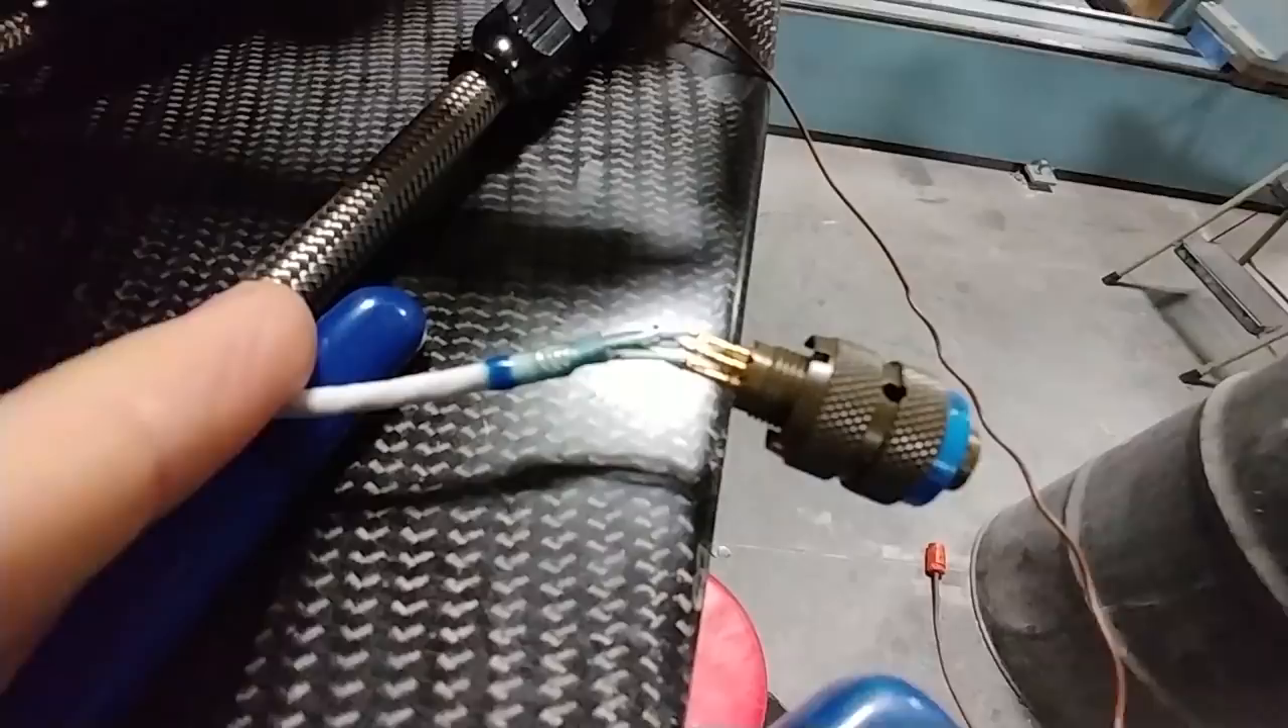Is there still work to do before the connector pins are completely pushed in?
Yes.